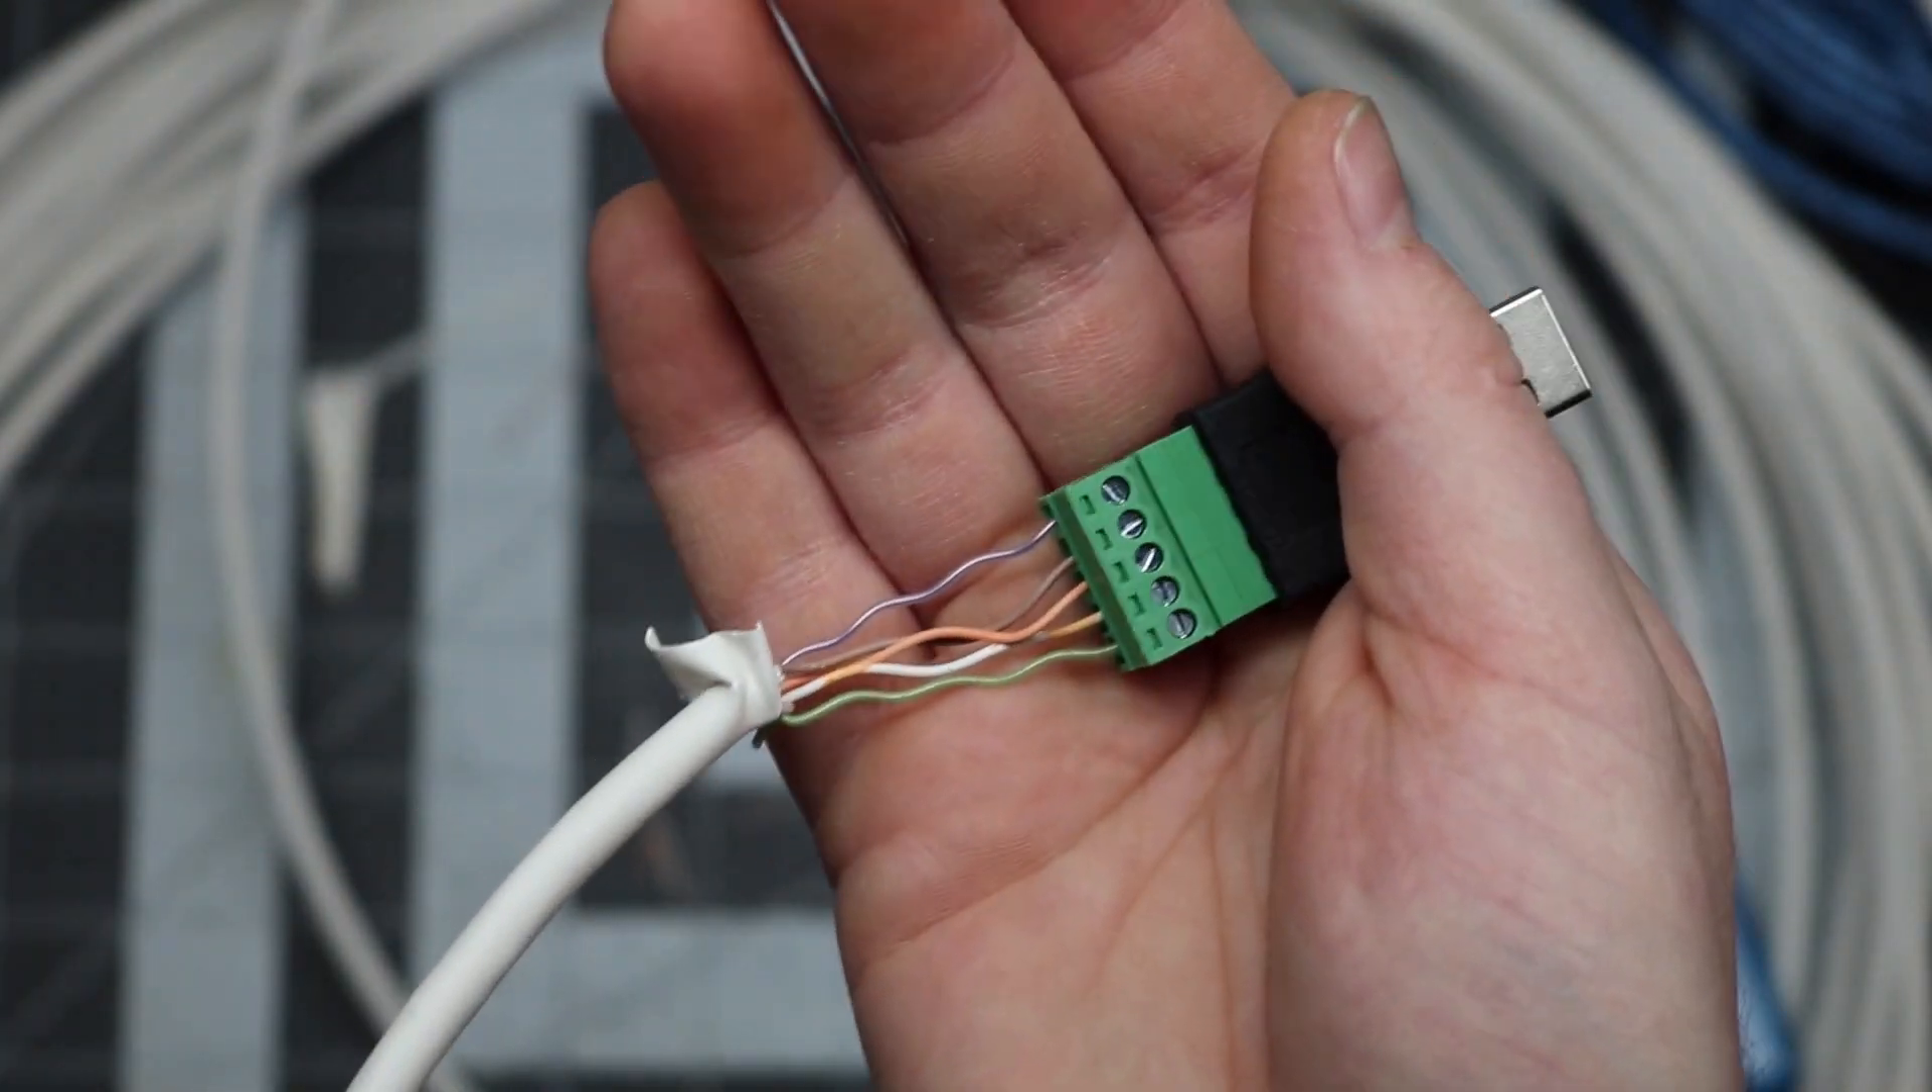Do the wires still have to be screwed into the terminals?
No.